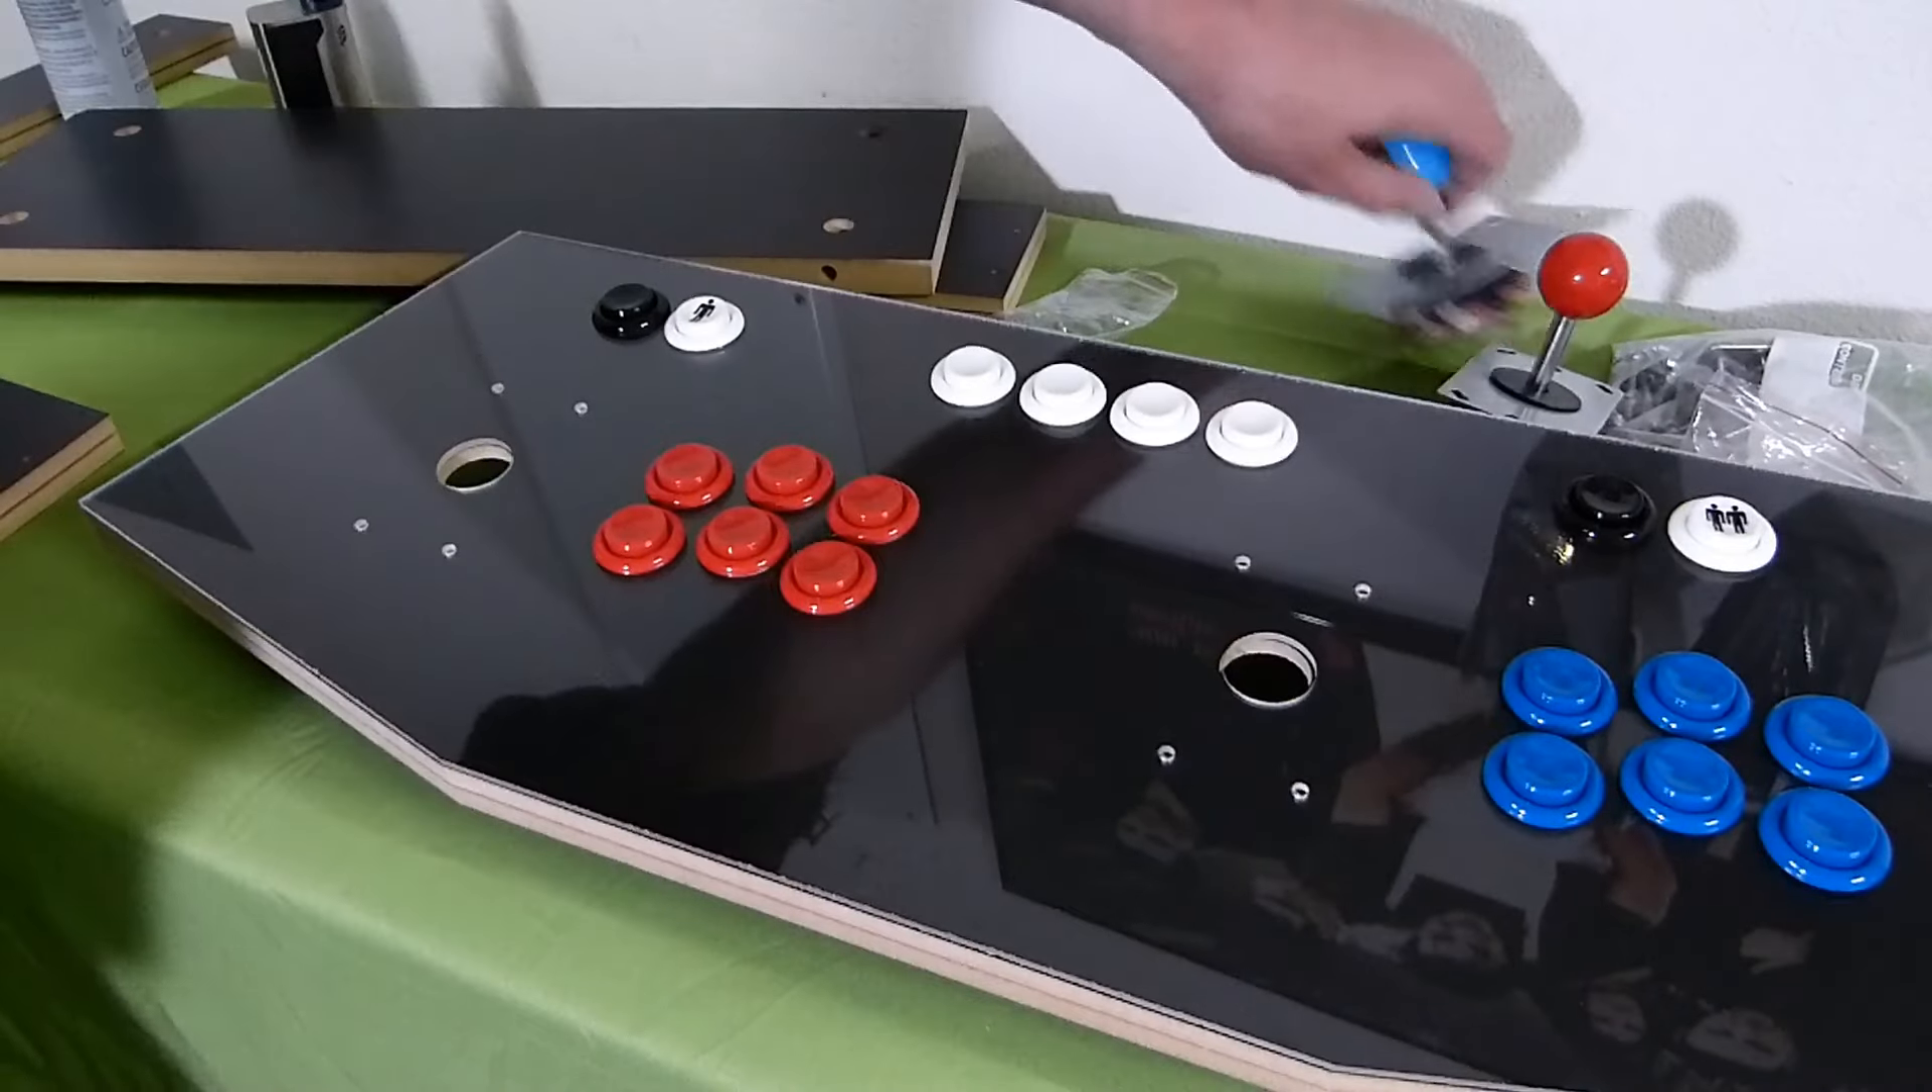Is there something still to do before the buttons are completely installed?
No.